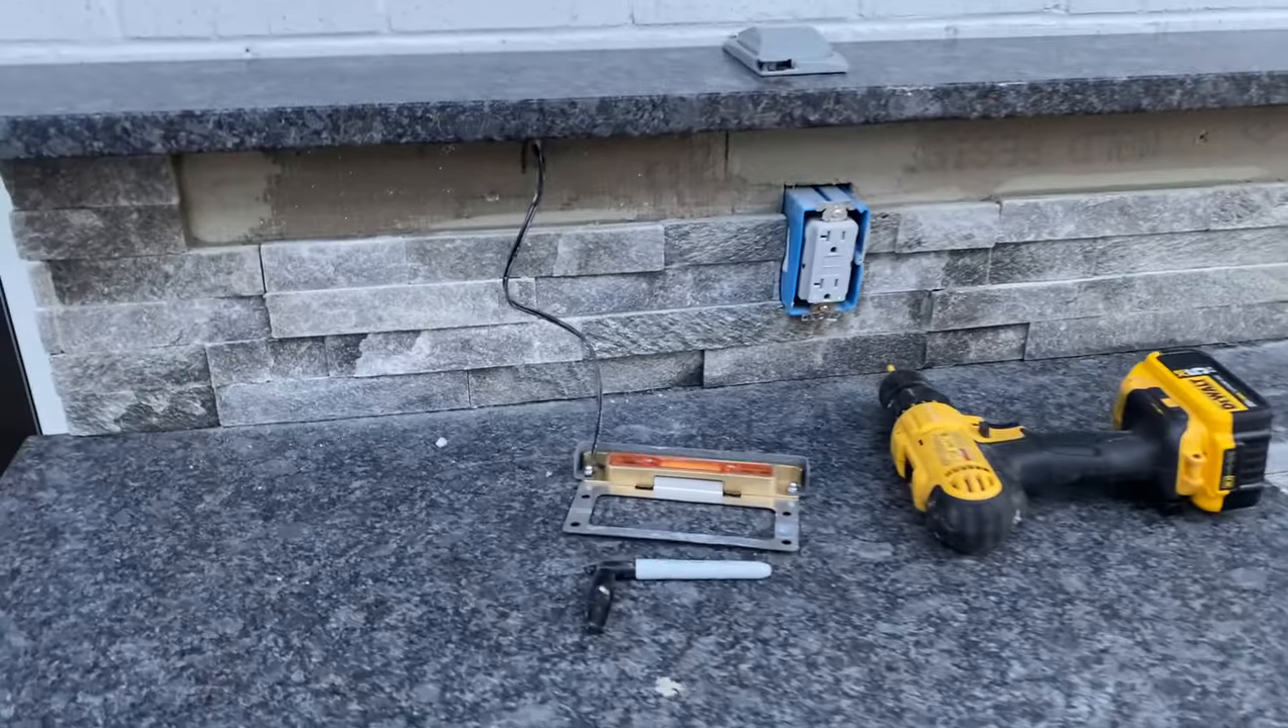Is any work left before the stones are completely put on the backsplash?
Yes.